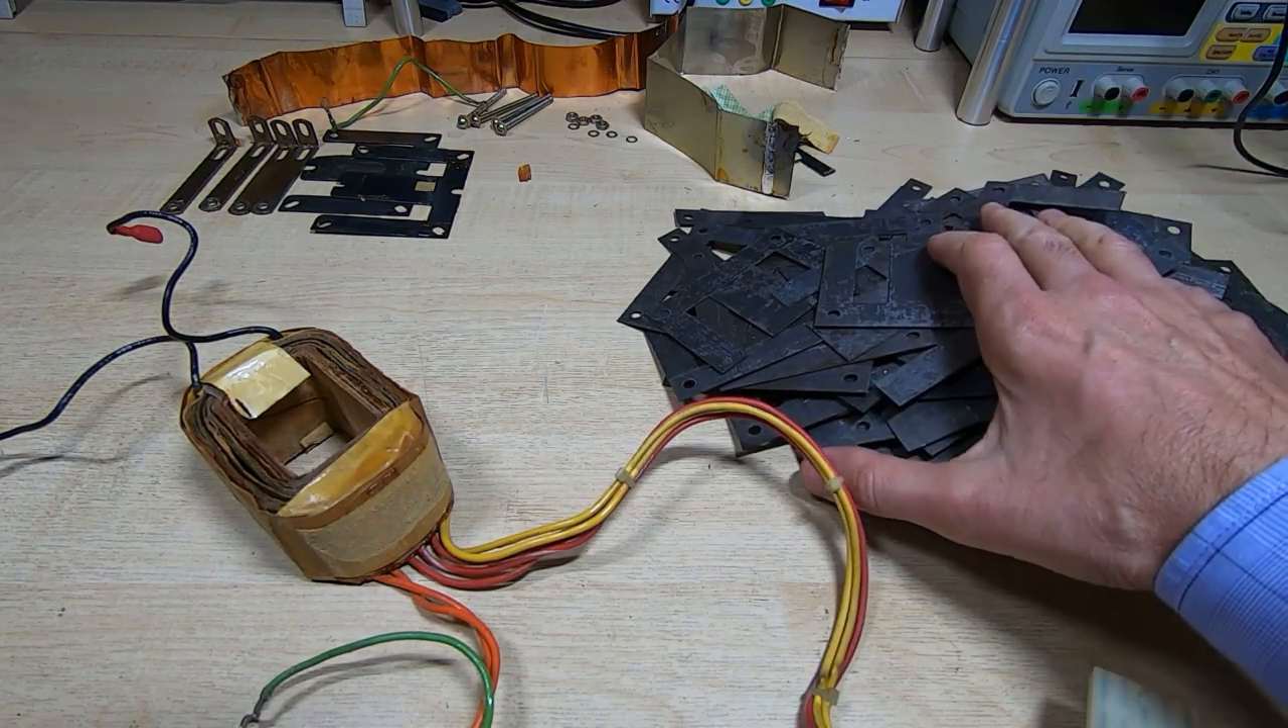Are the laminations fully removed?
Yes.